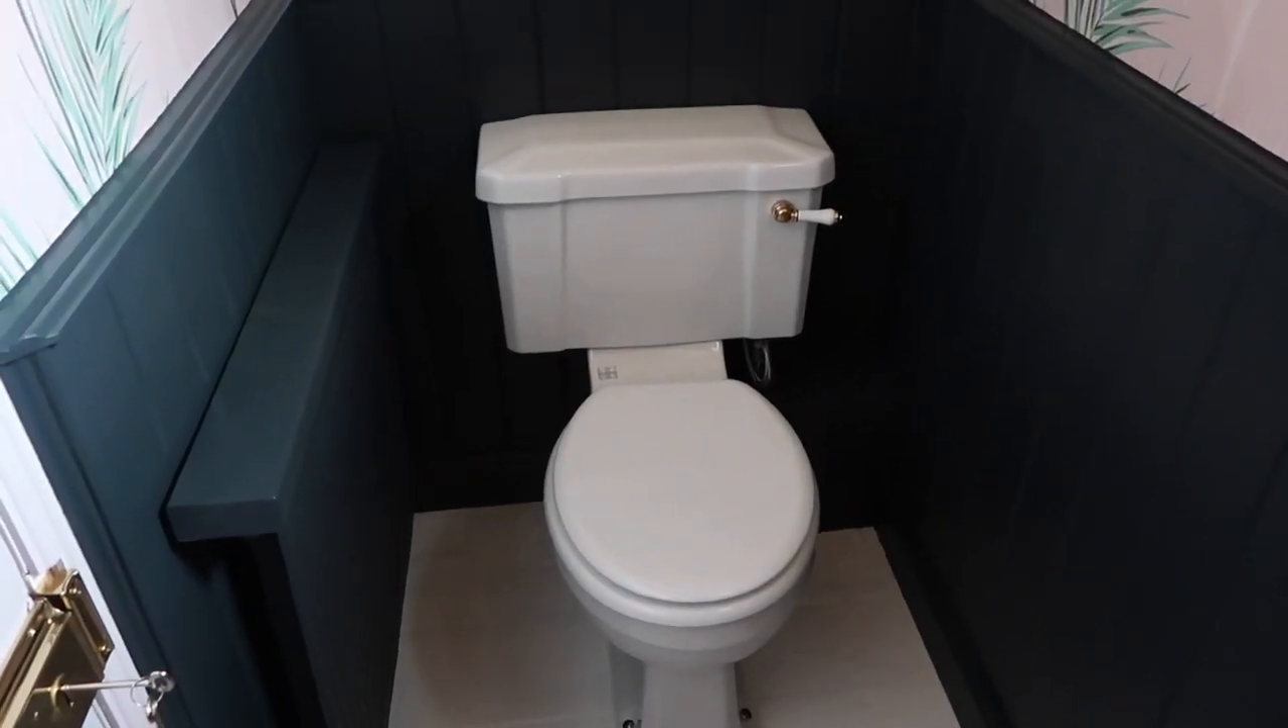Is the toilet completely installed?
Yes.